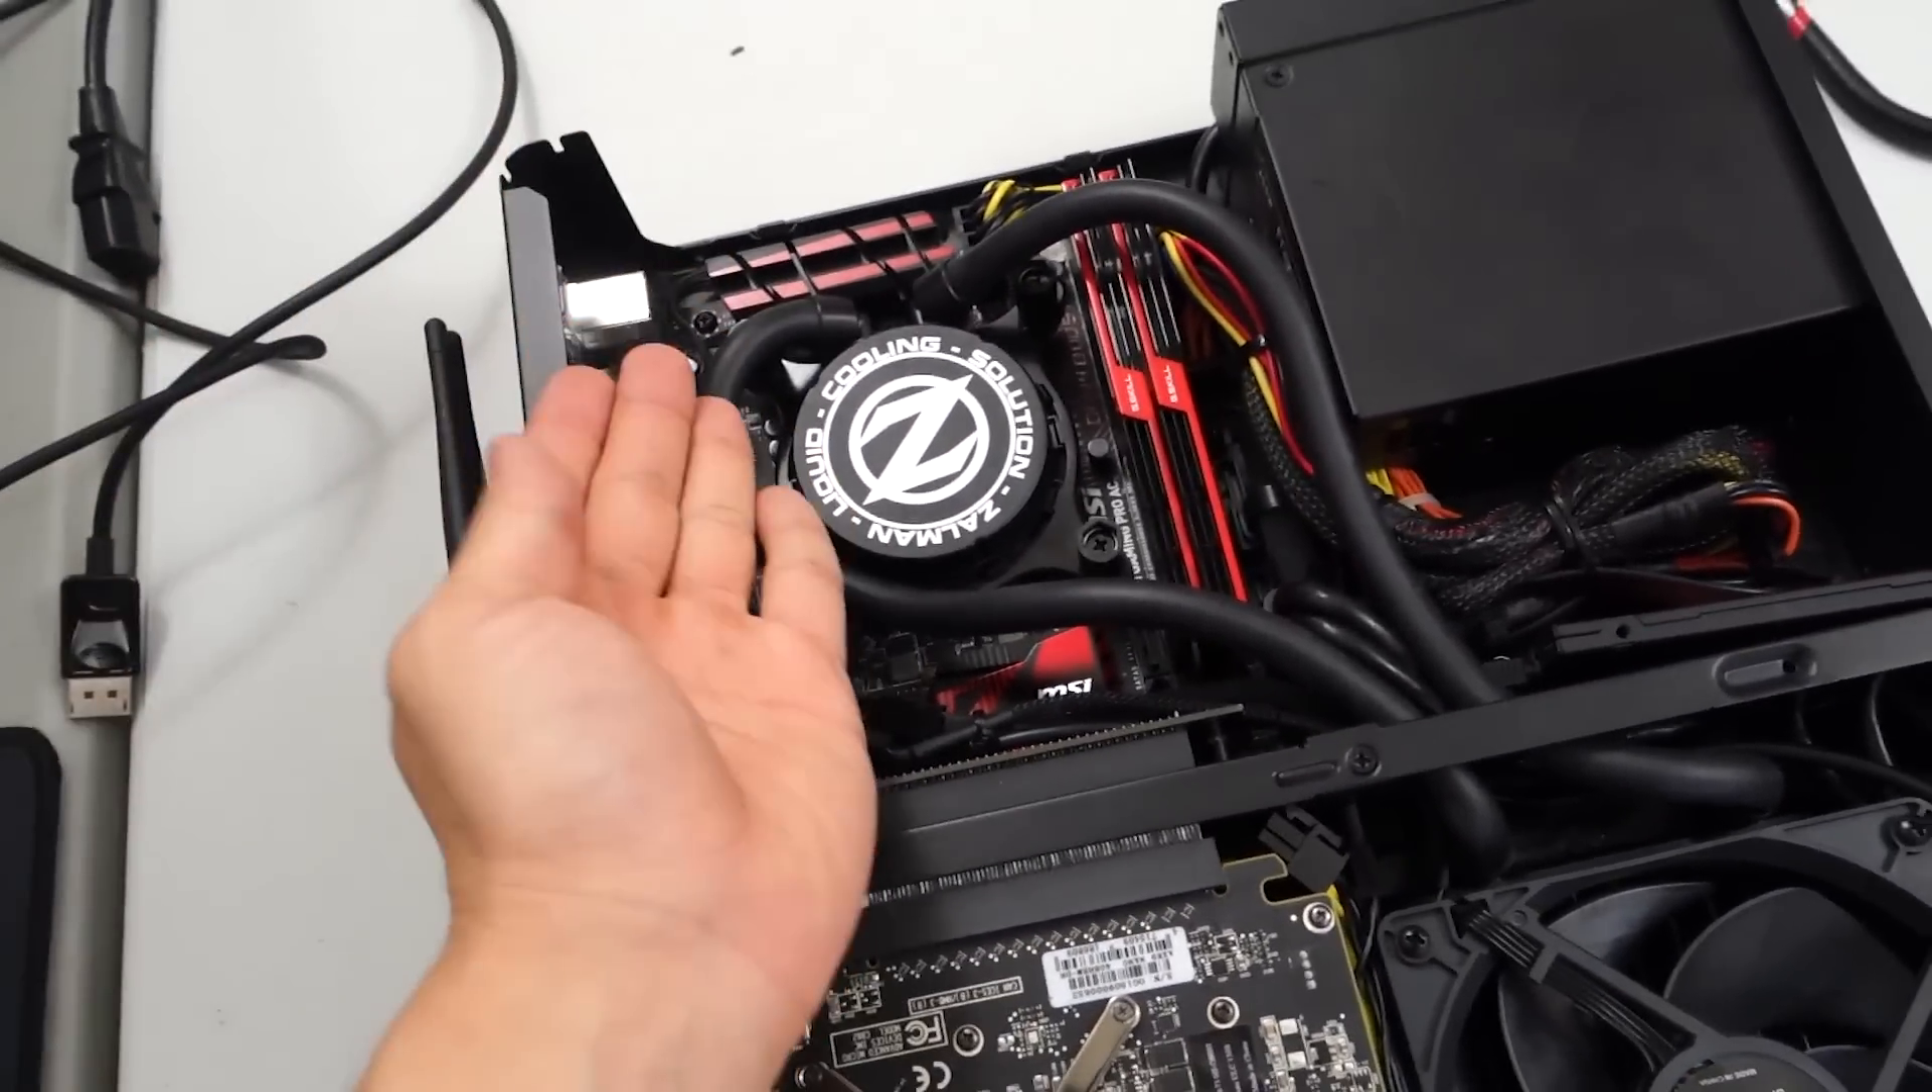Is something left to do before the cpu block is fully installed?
No.